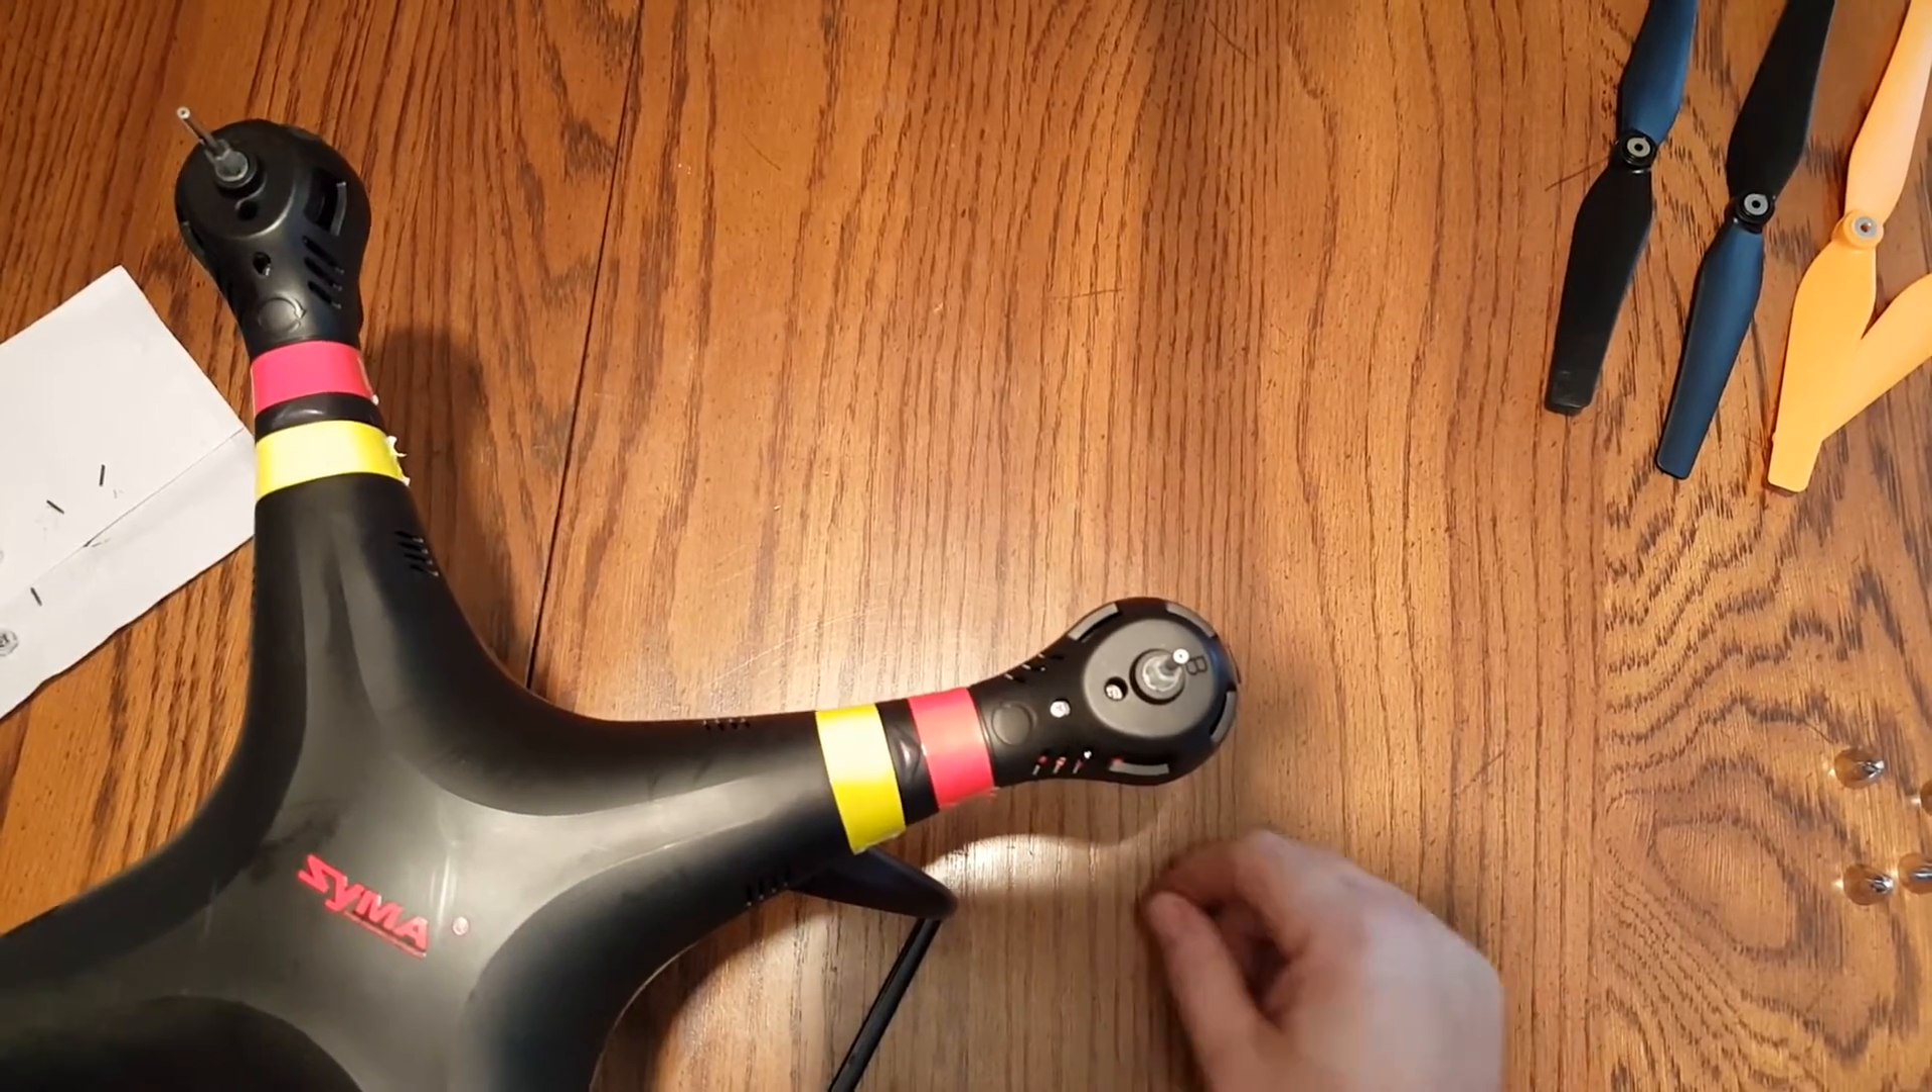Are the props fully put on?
No.